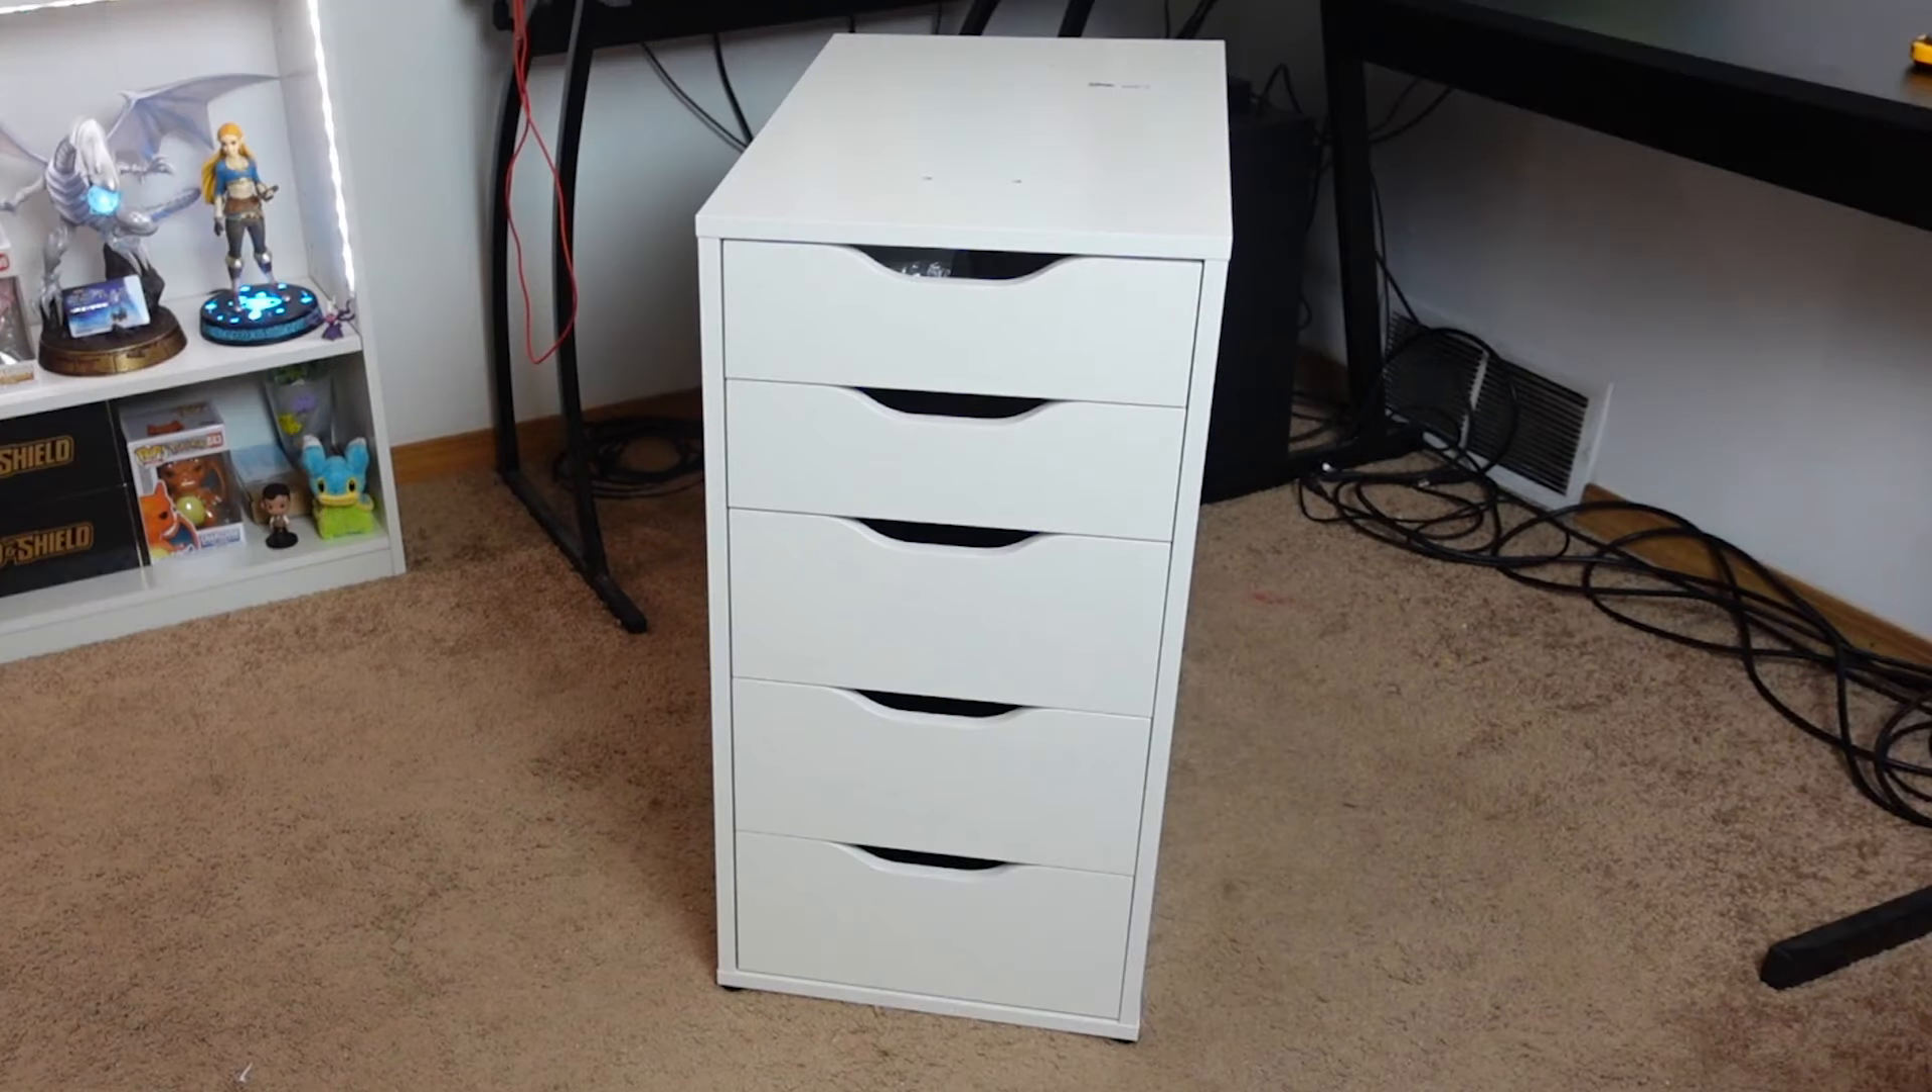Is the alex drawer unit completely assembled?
Yes.